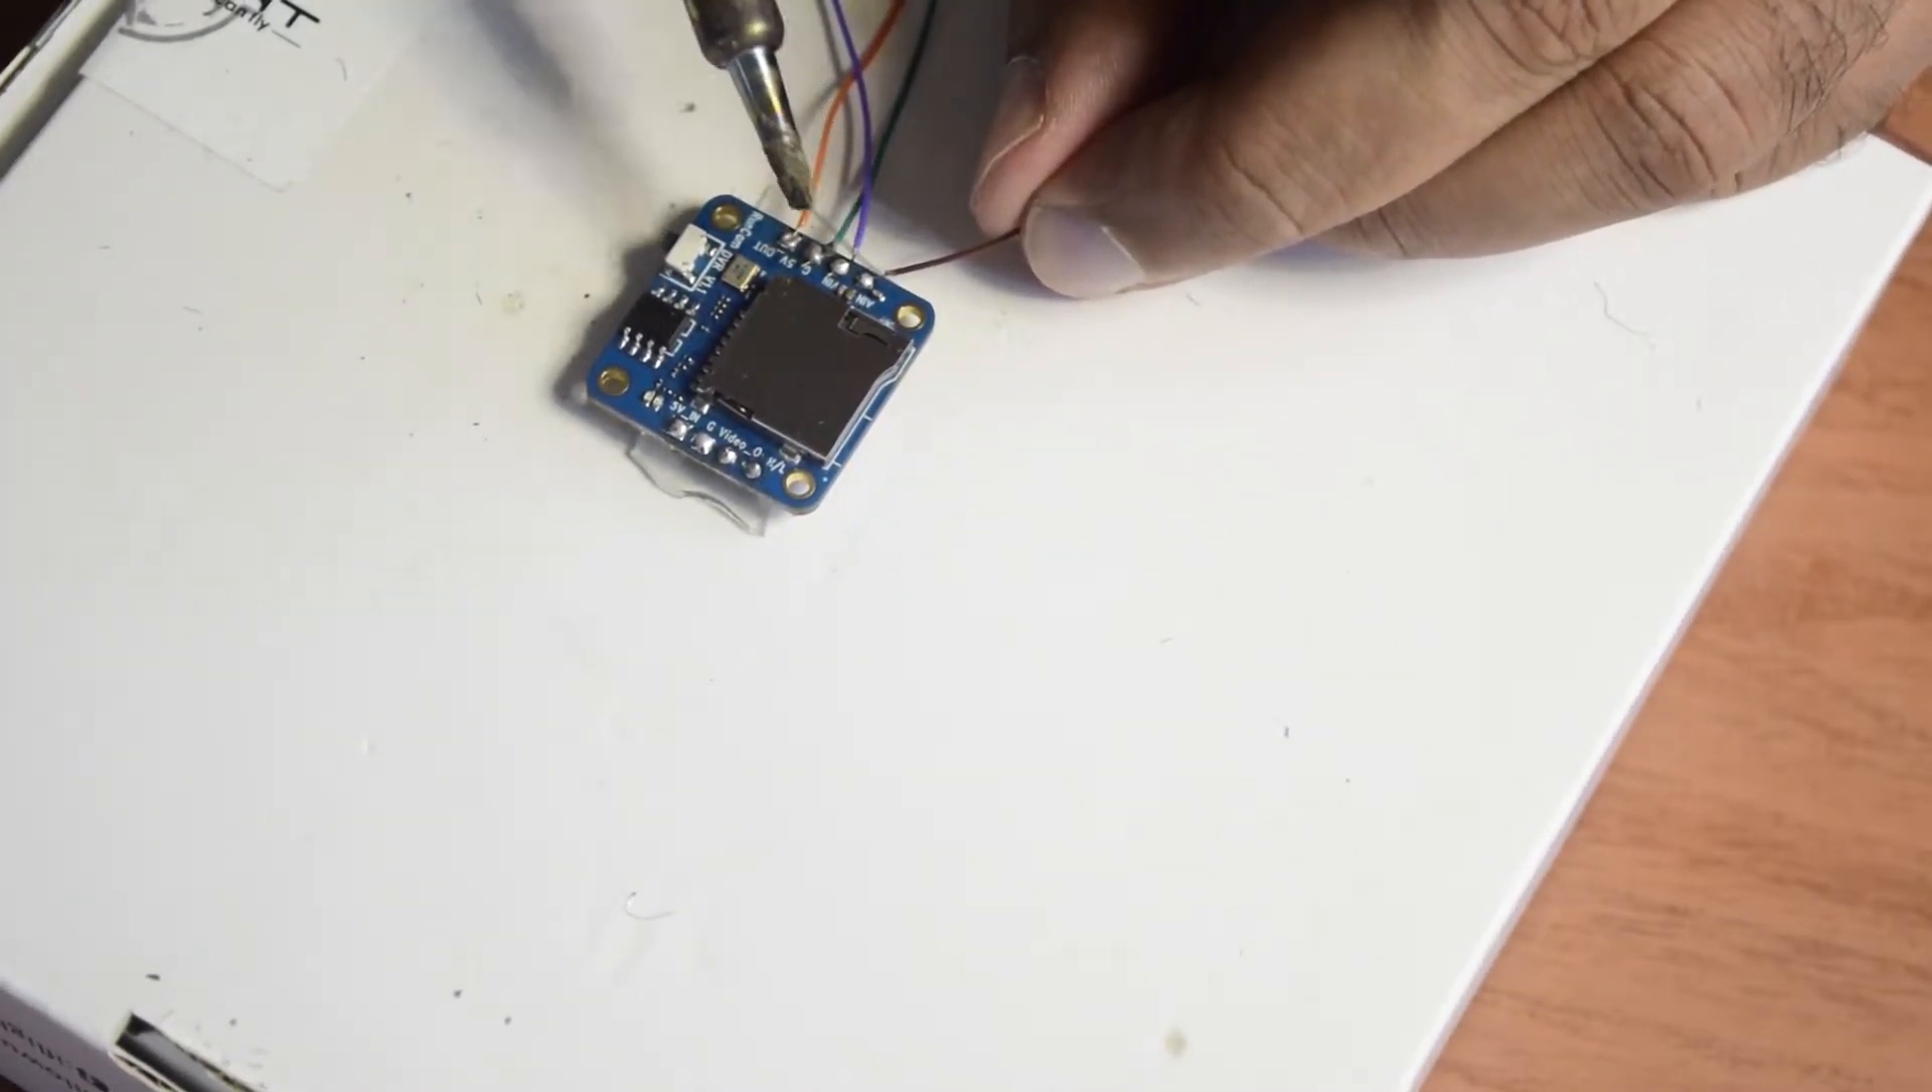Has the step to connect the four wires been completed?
No.